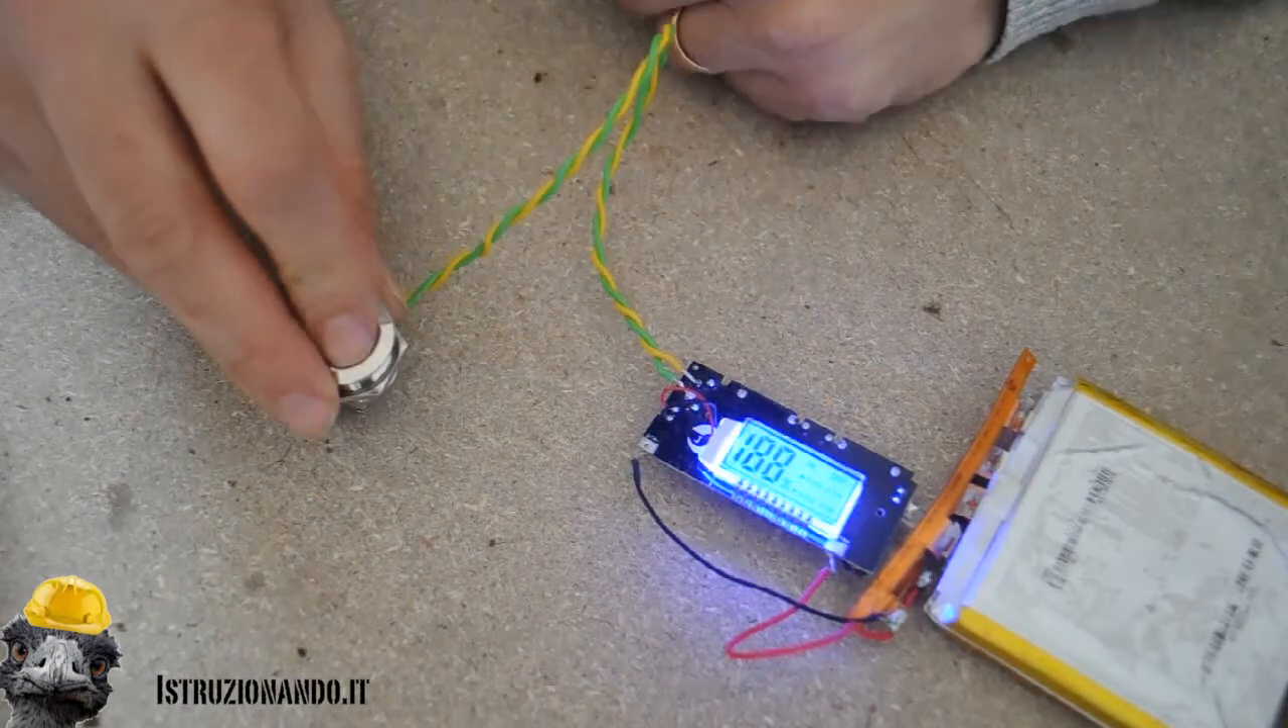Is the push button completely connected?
Yes.